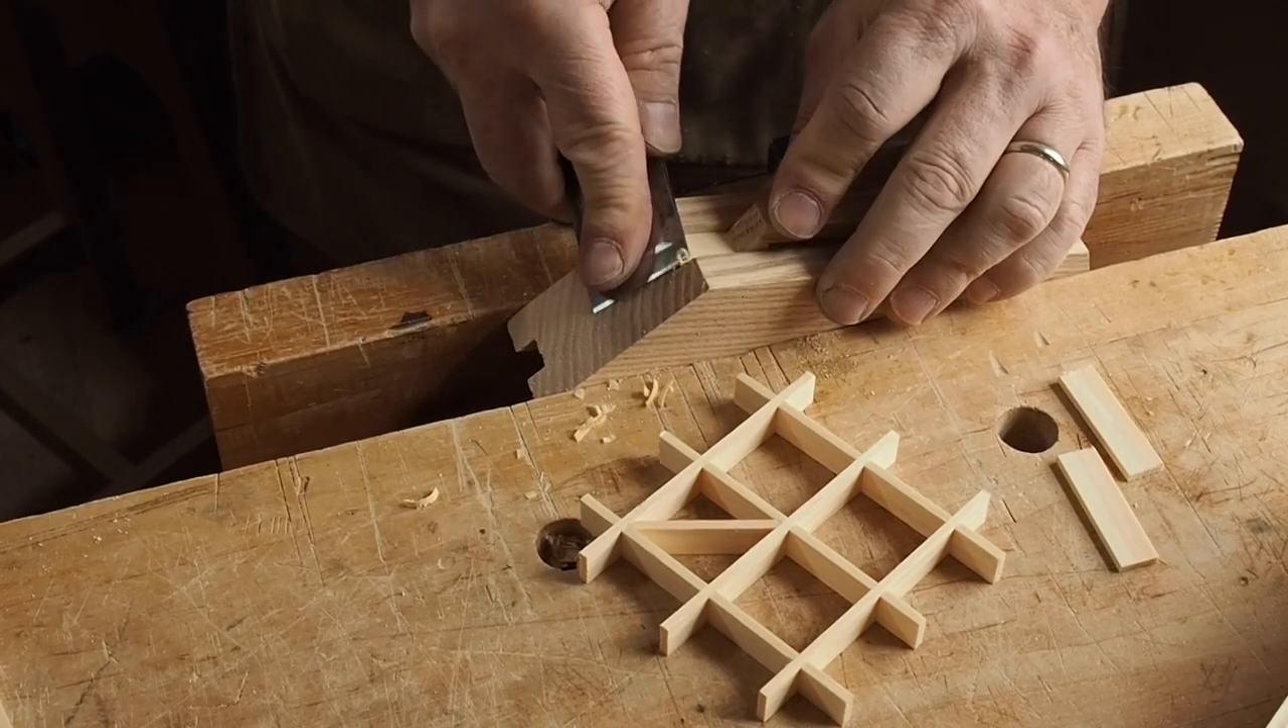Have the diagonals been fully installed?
No.